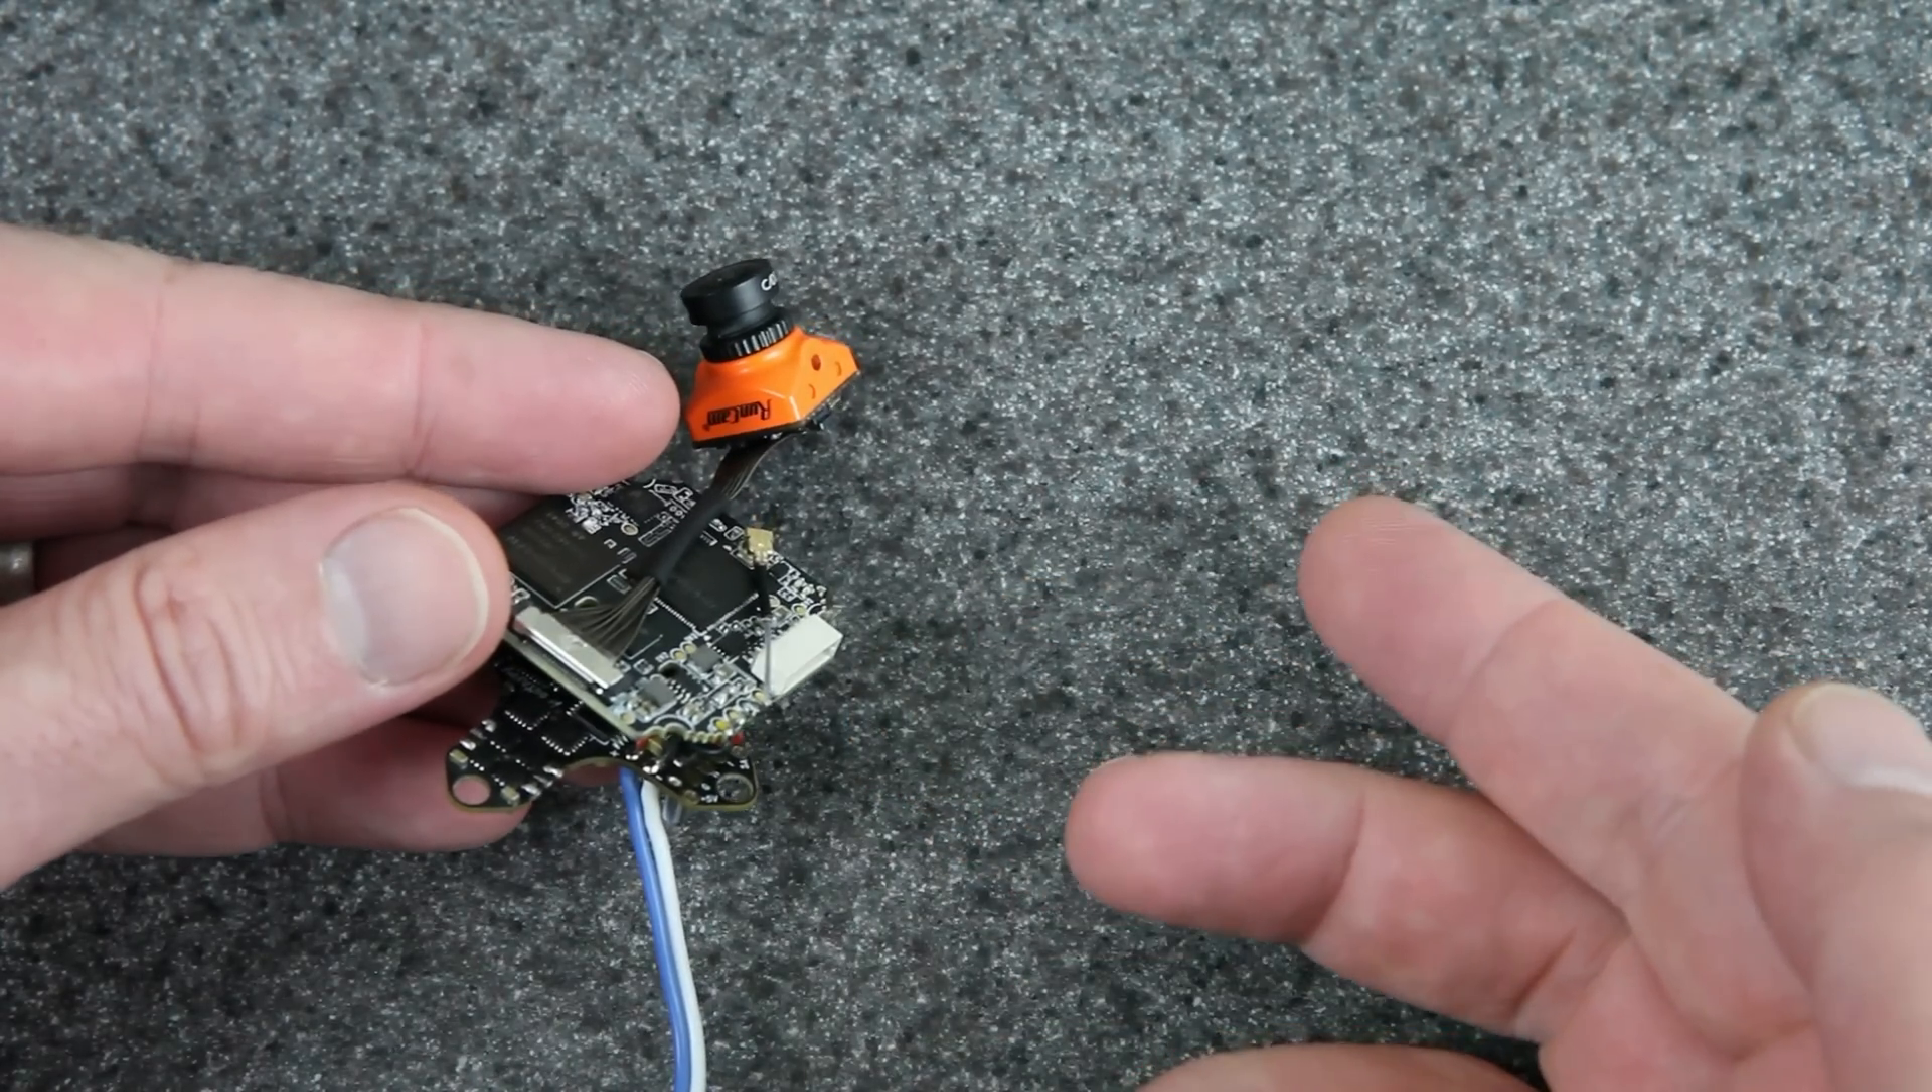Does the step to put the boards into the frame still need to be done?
Yes.